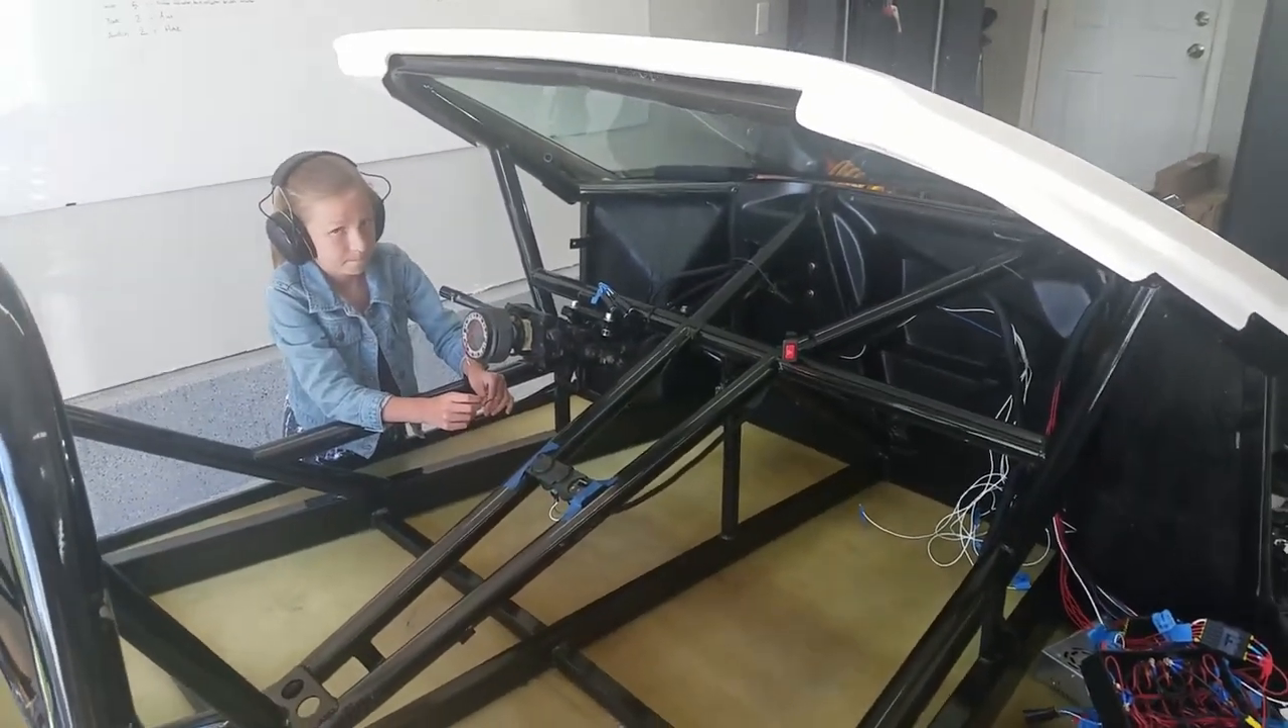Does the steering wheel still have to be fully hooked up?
Yes.